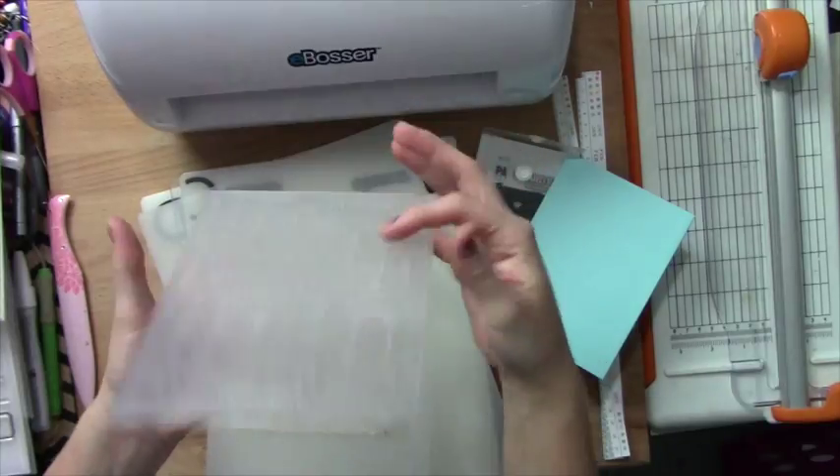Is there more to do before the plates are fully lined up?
Yes.